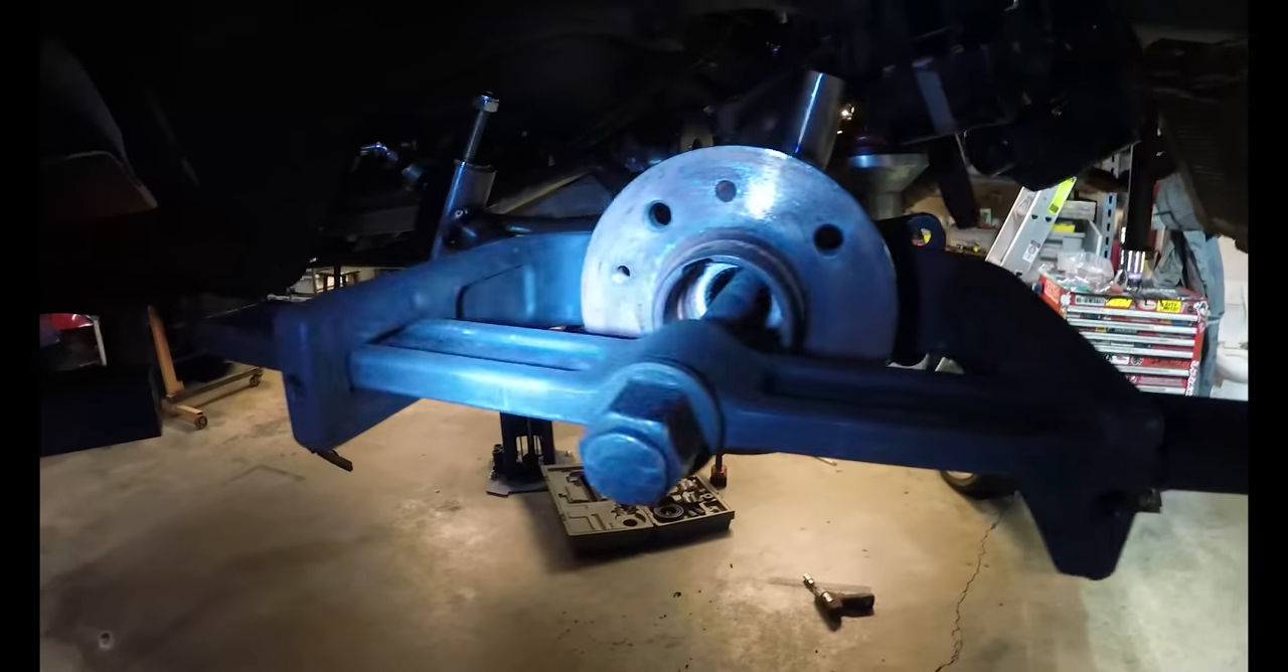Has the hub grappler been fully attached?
Yes.